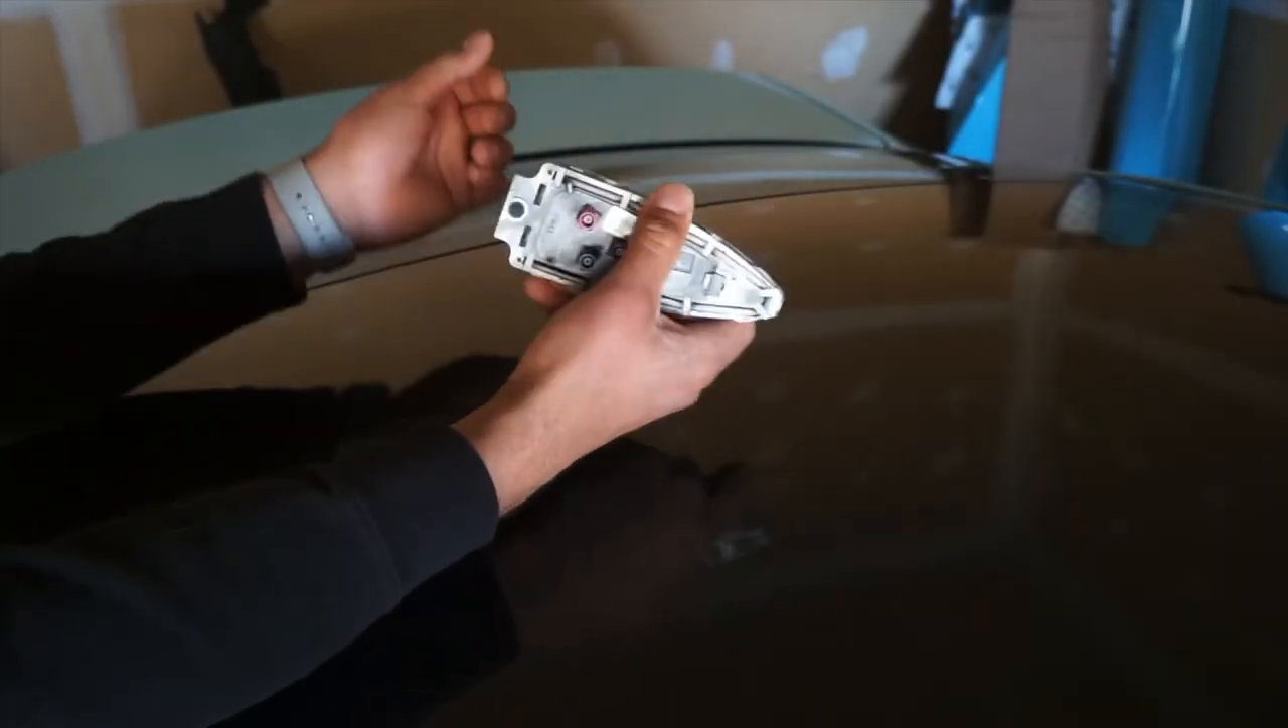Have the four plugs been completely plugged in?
No.